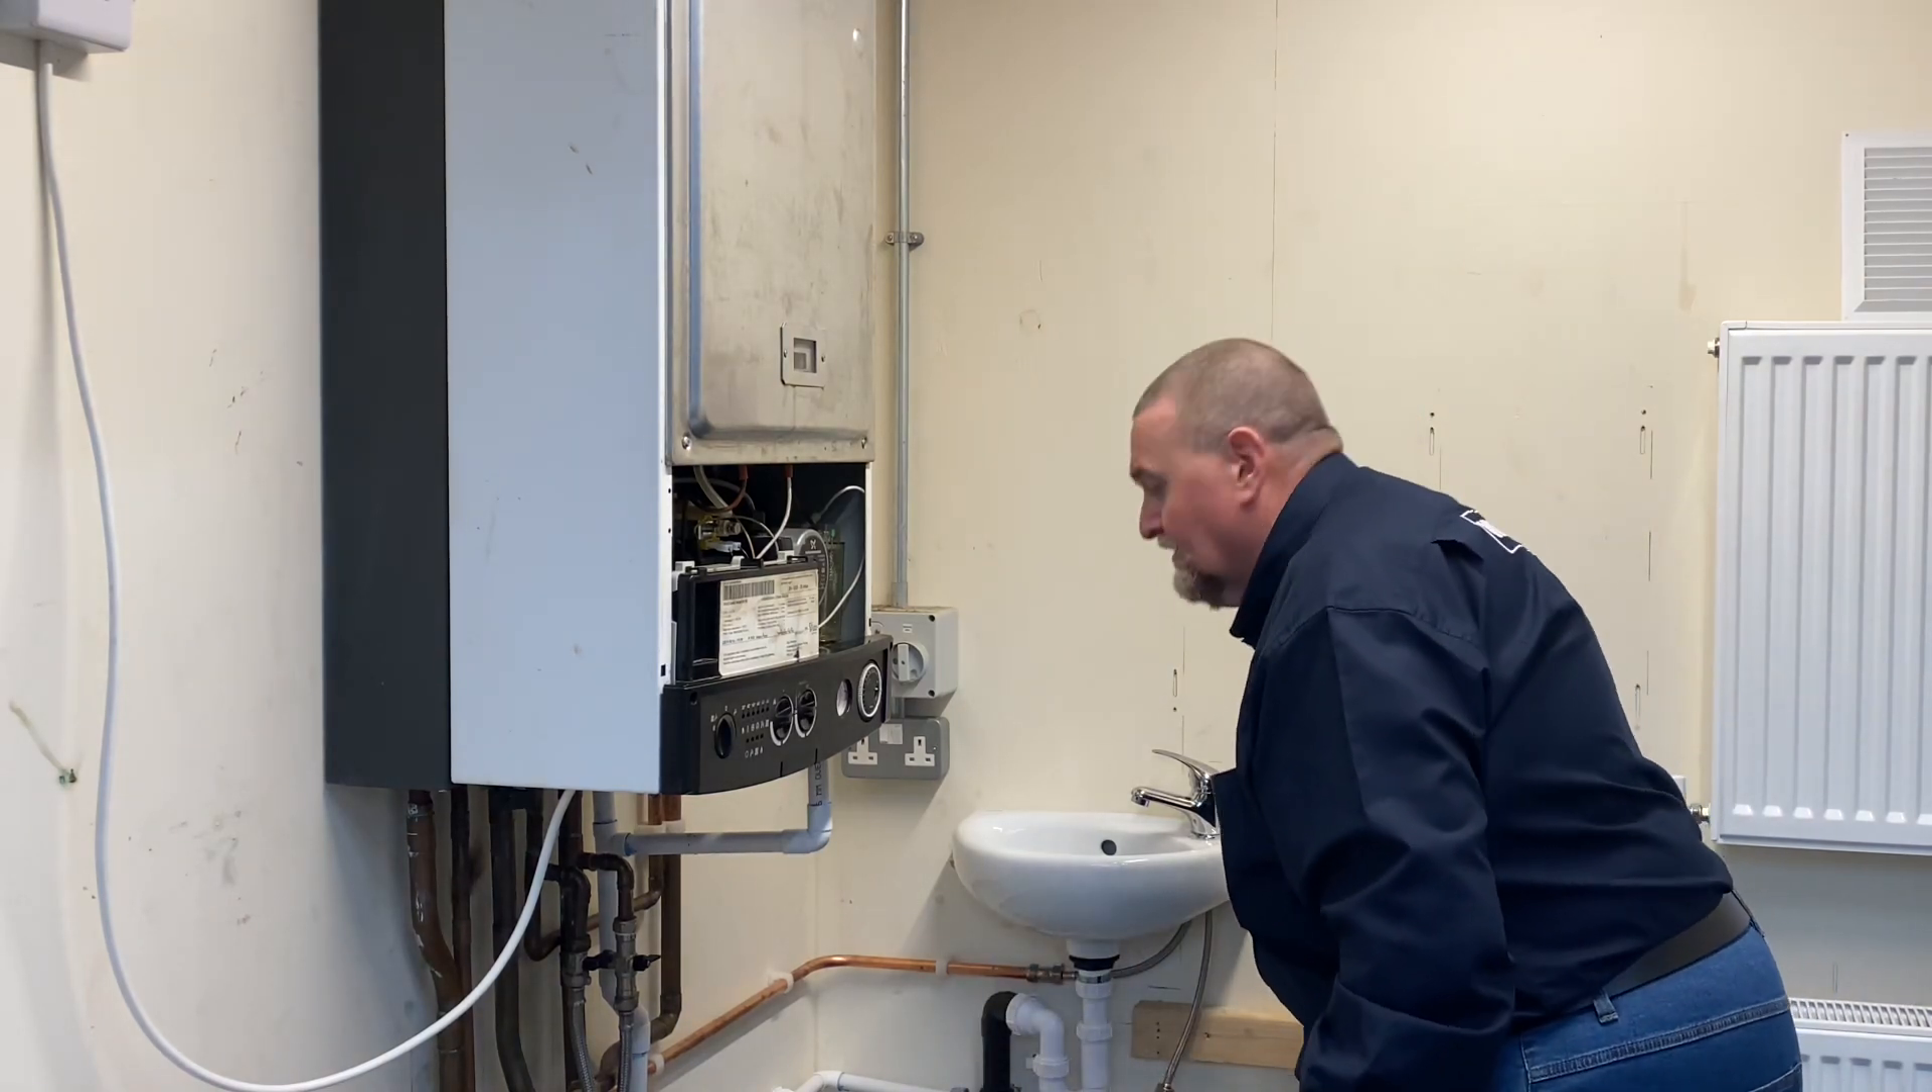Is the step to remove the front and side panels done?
No.